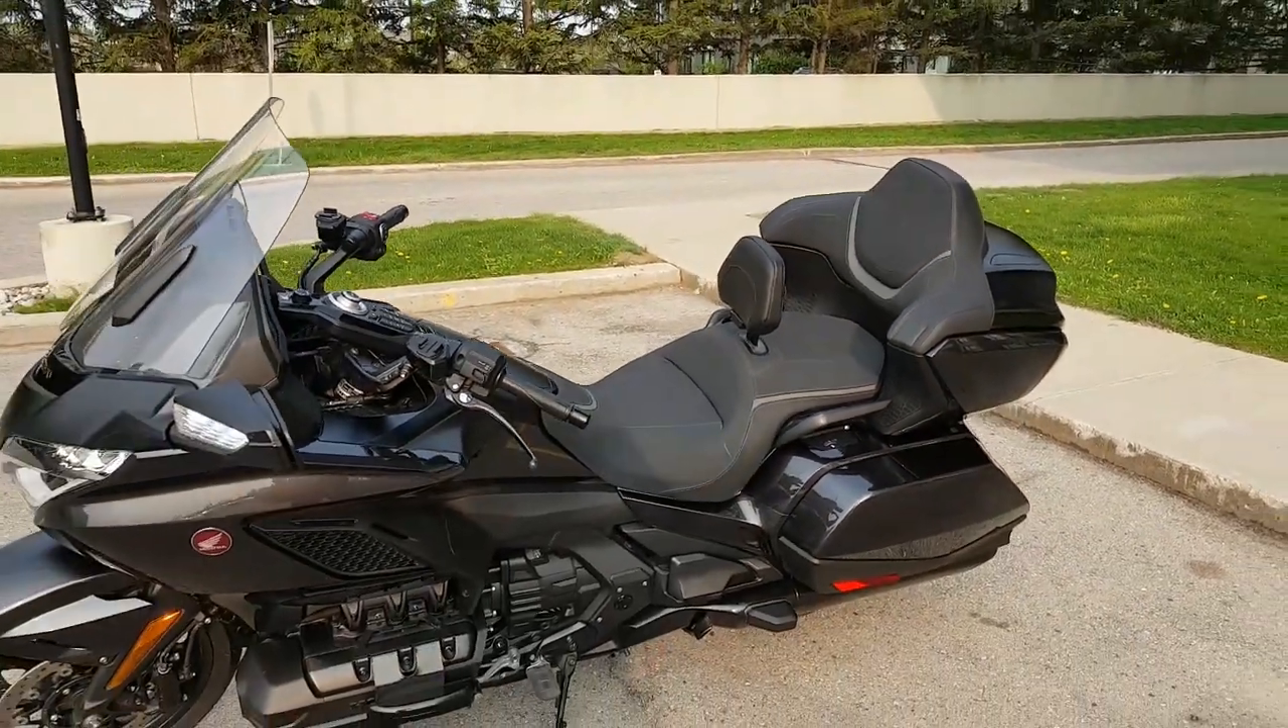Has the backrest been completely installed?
Yes.